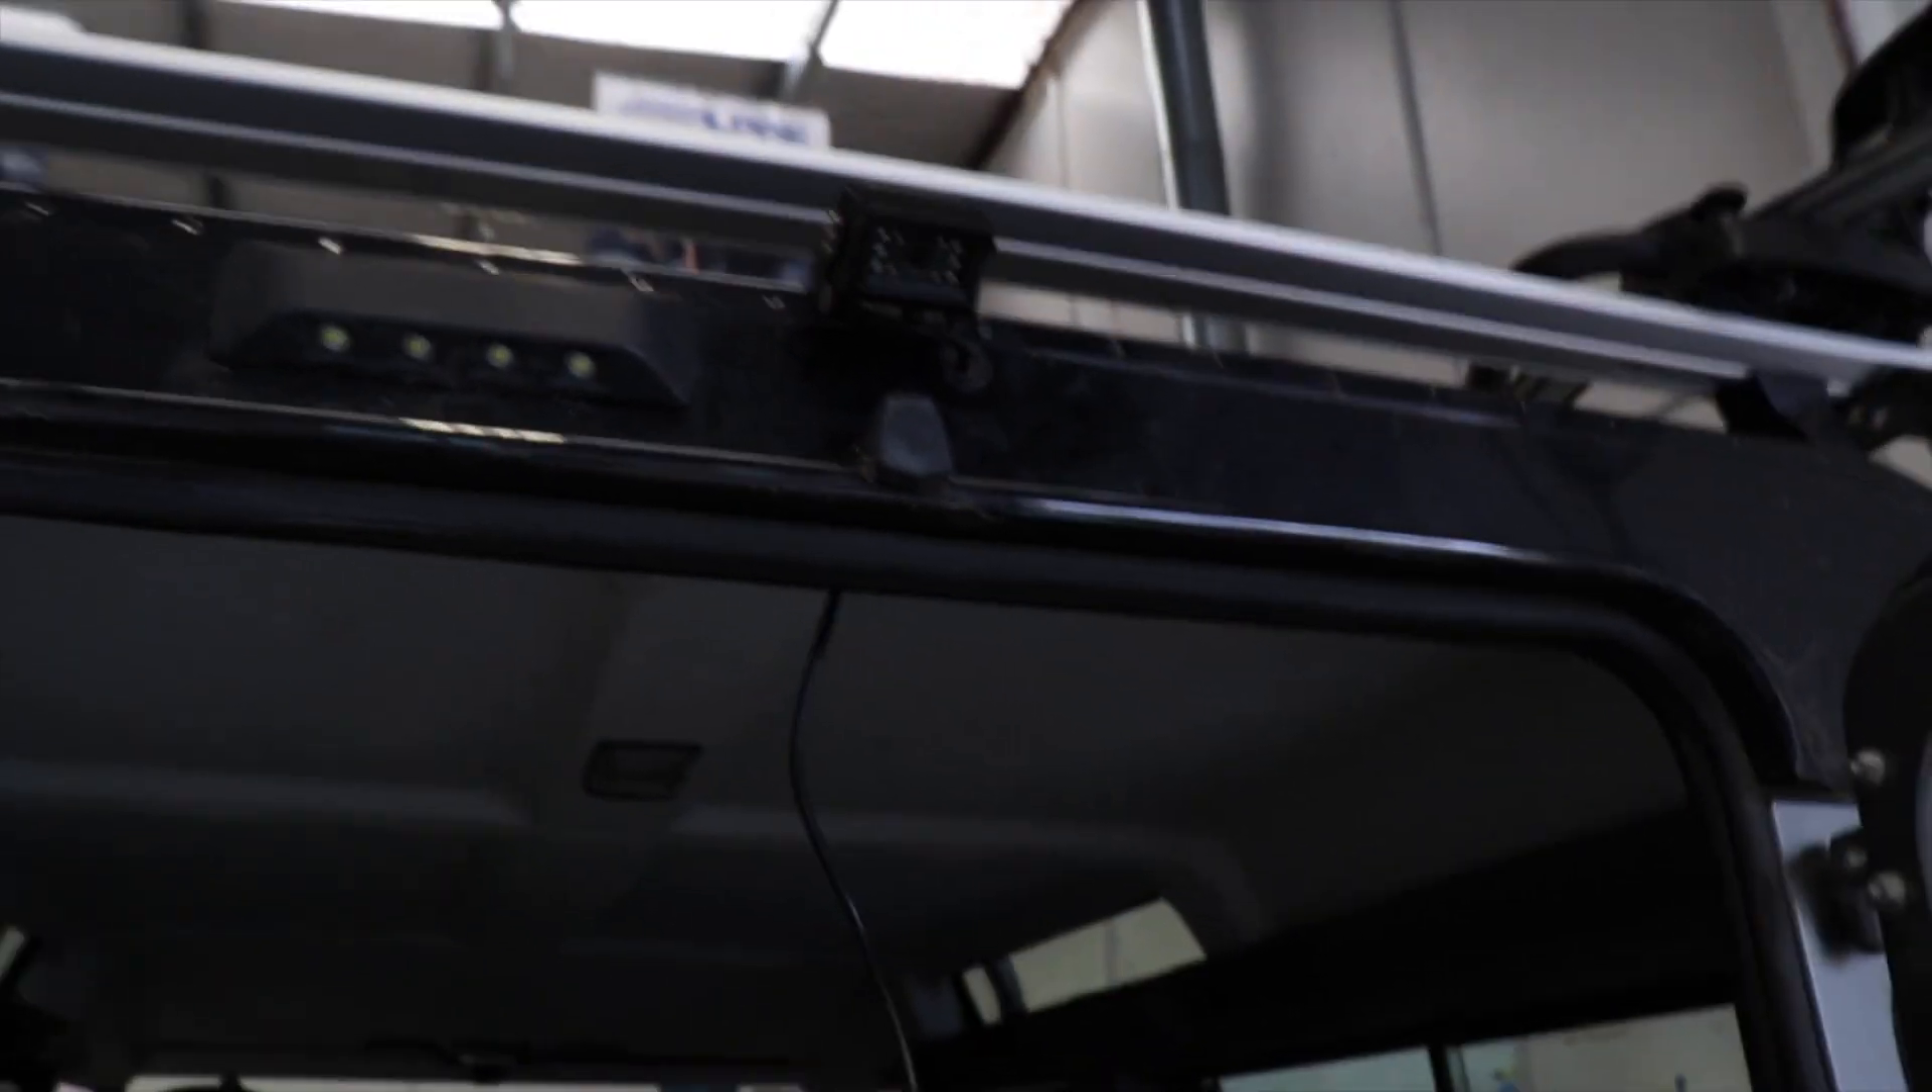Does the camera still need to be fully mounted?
No.